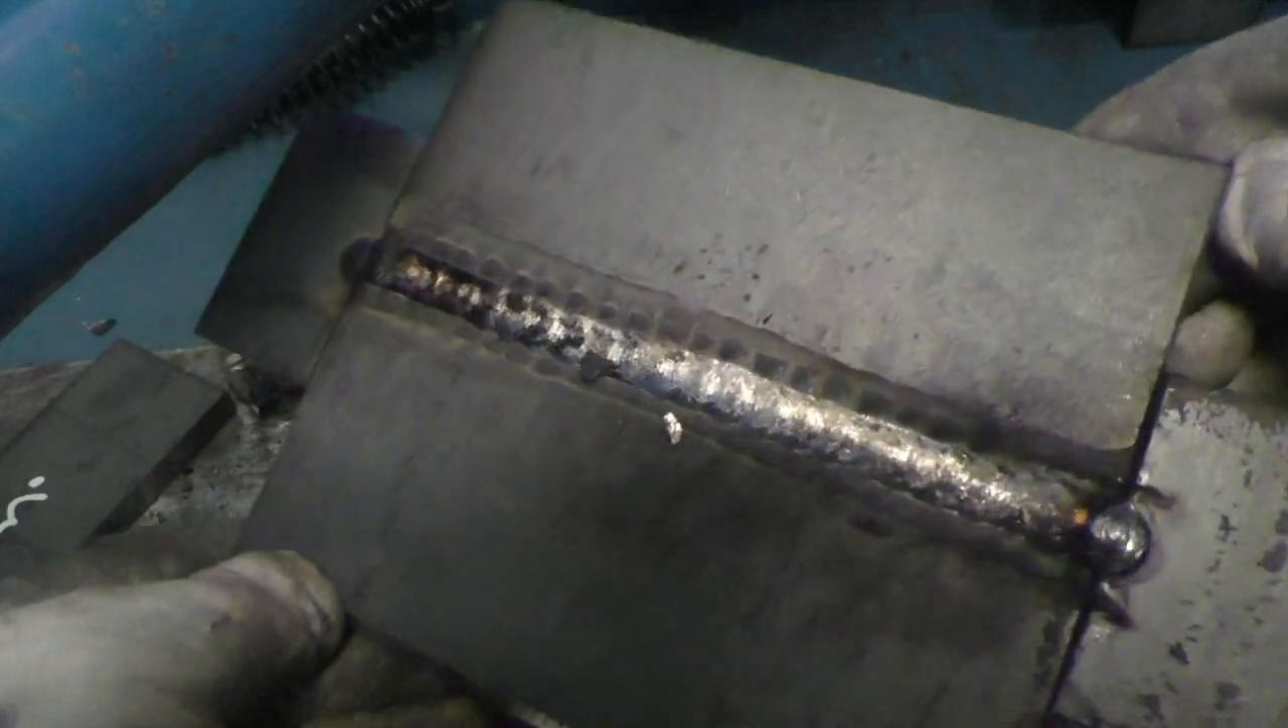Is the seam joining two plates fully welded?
Yes.